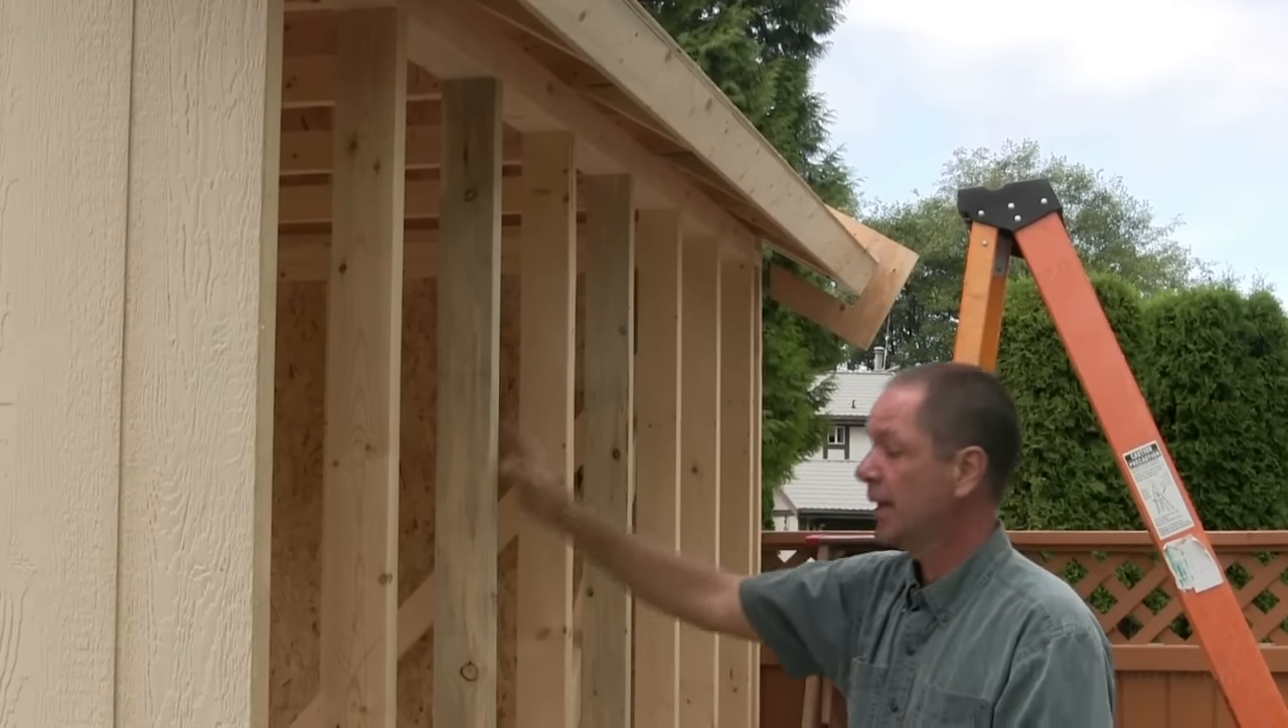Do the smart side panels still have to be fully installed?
Yes.